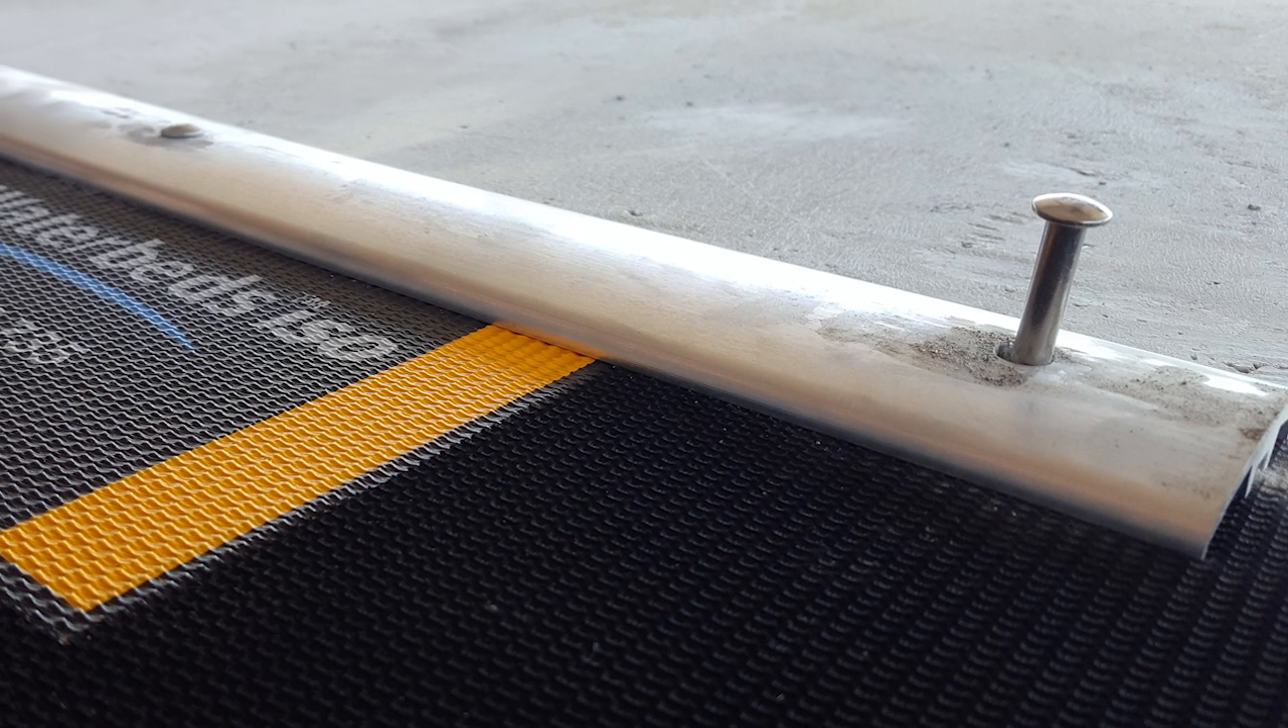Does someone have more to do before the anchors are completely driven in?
Yes.